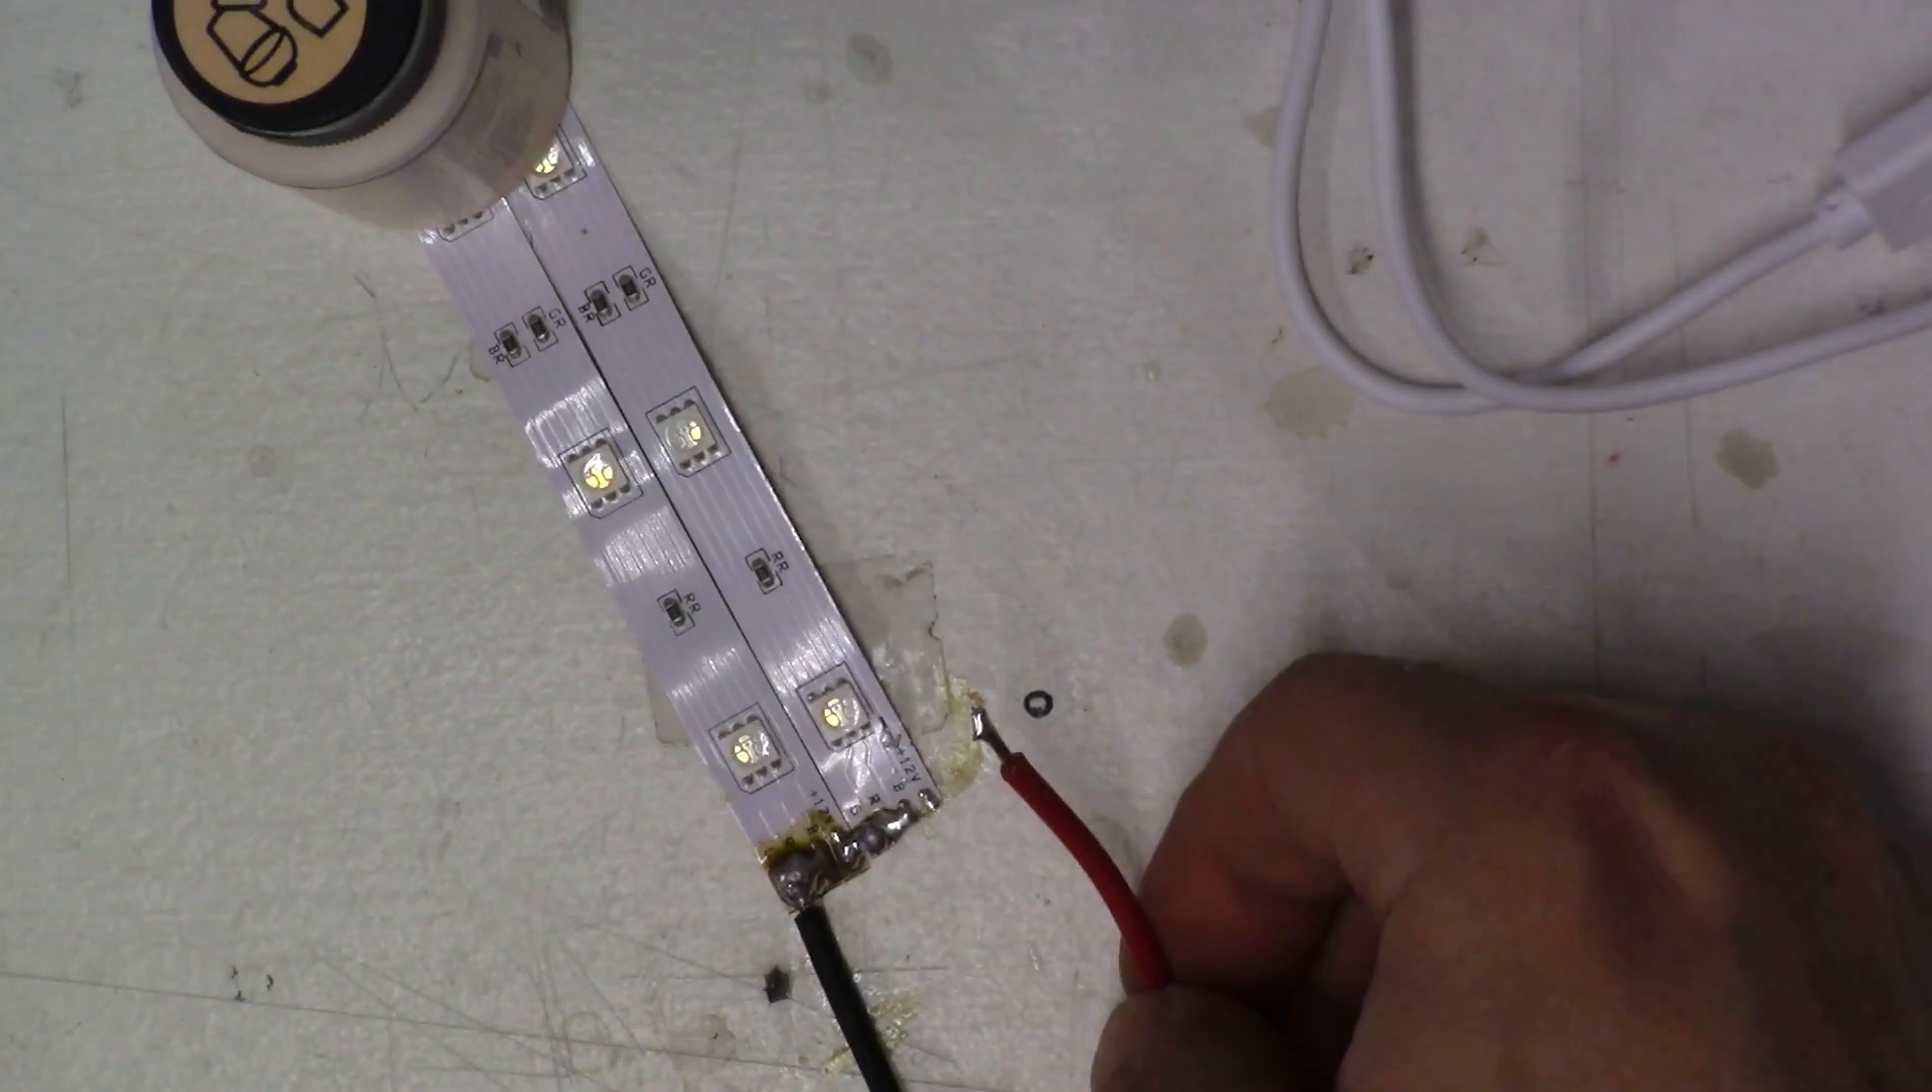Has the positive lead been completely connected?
No.